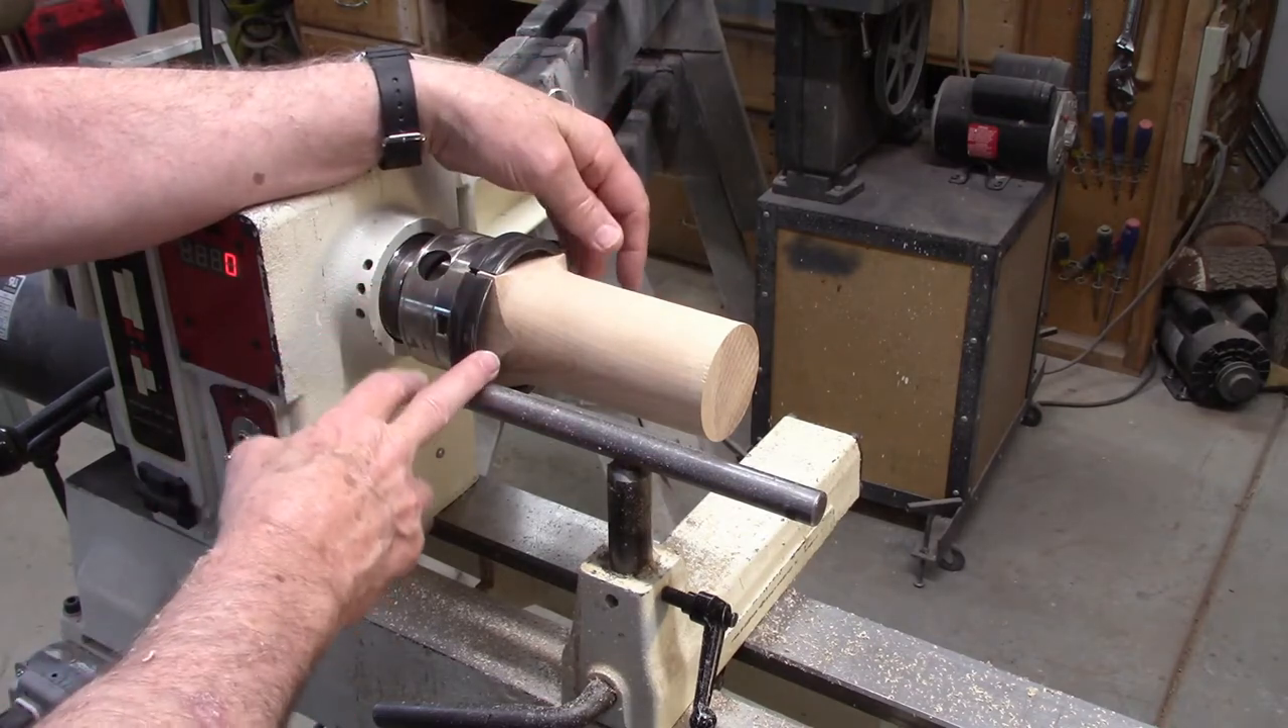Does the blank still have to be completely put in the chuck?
No.